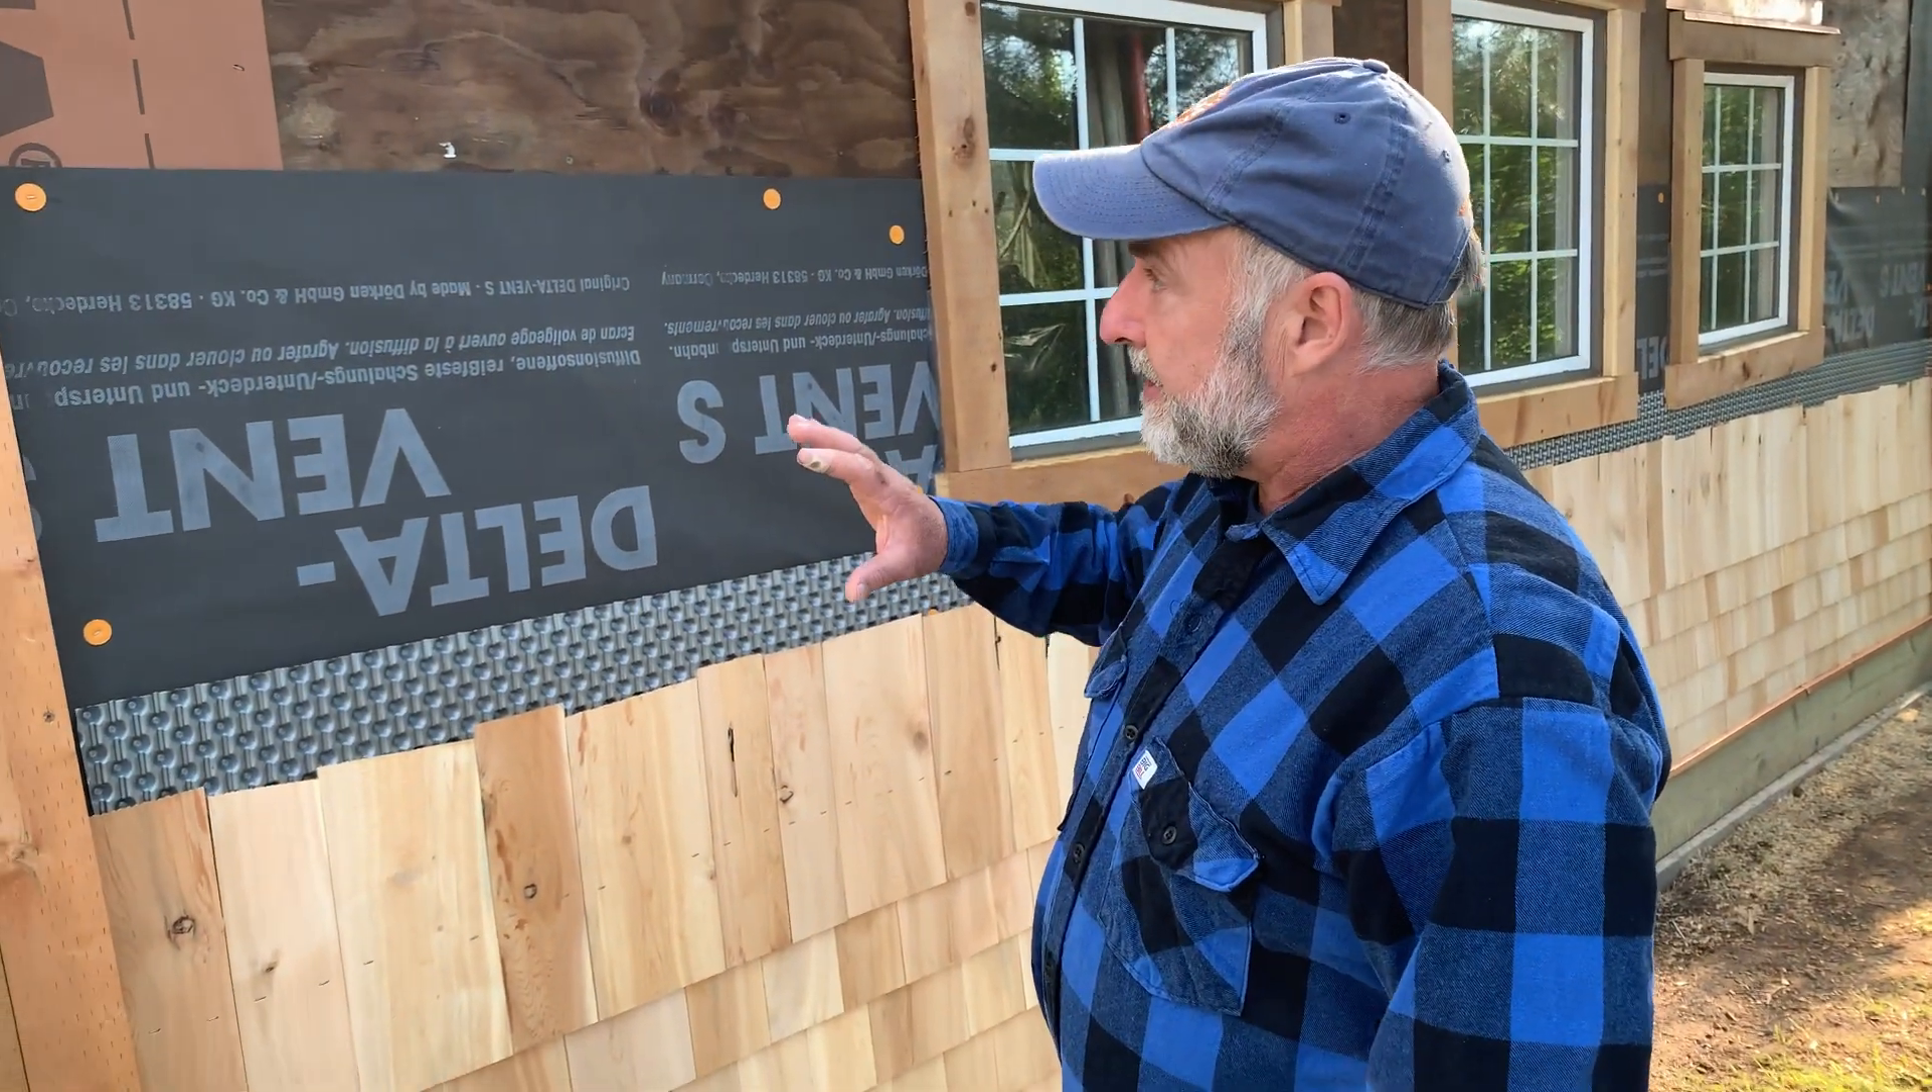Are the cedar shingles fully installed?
No.